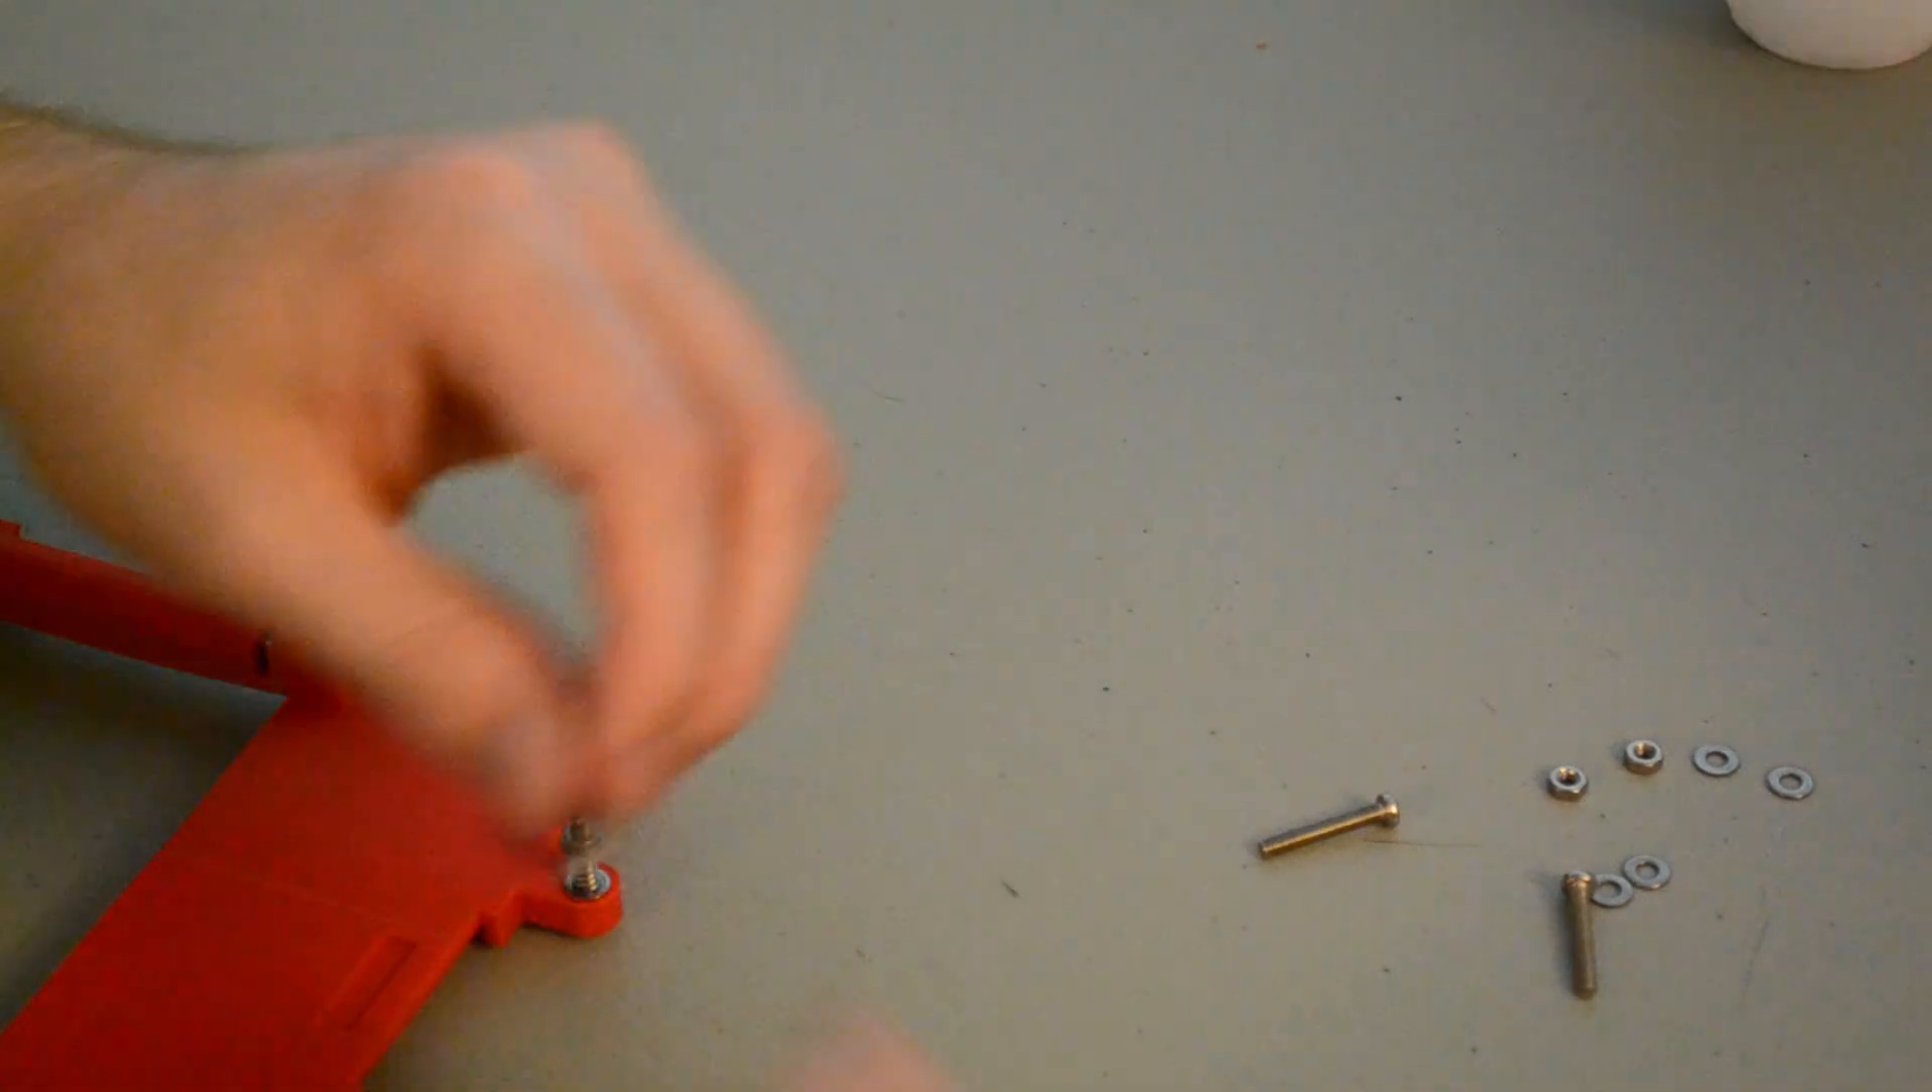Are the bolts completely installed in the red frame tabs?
No.